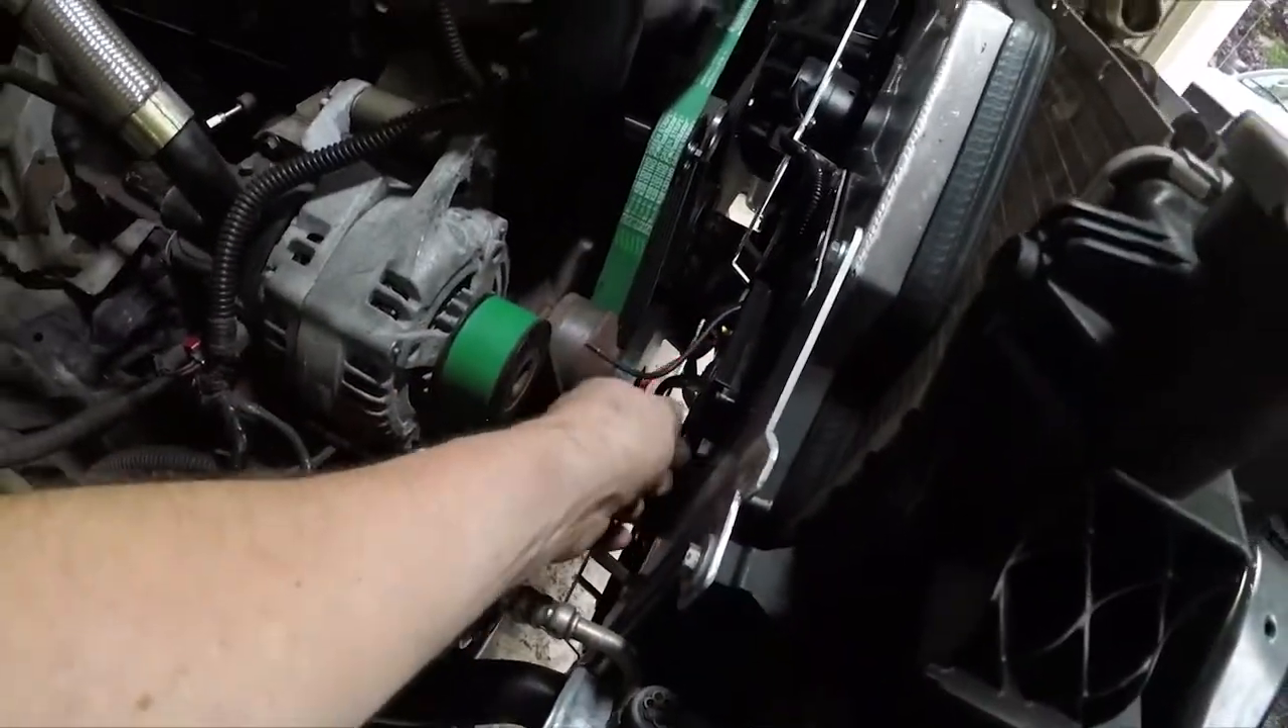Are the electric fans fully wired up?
No.